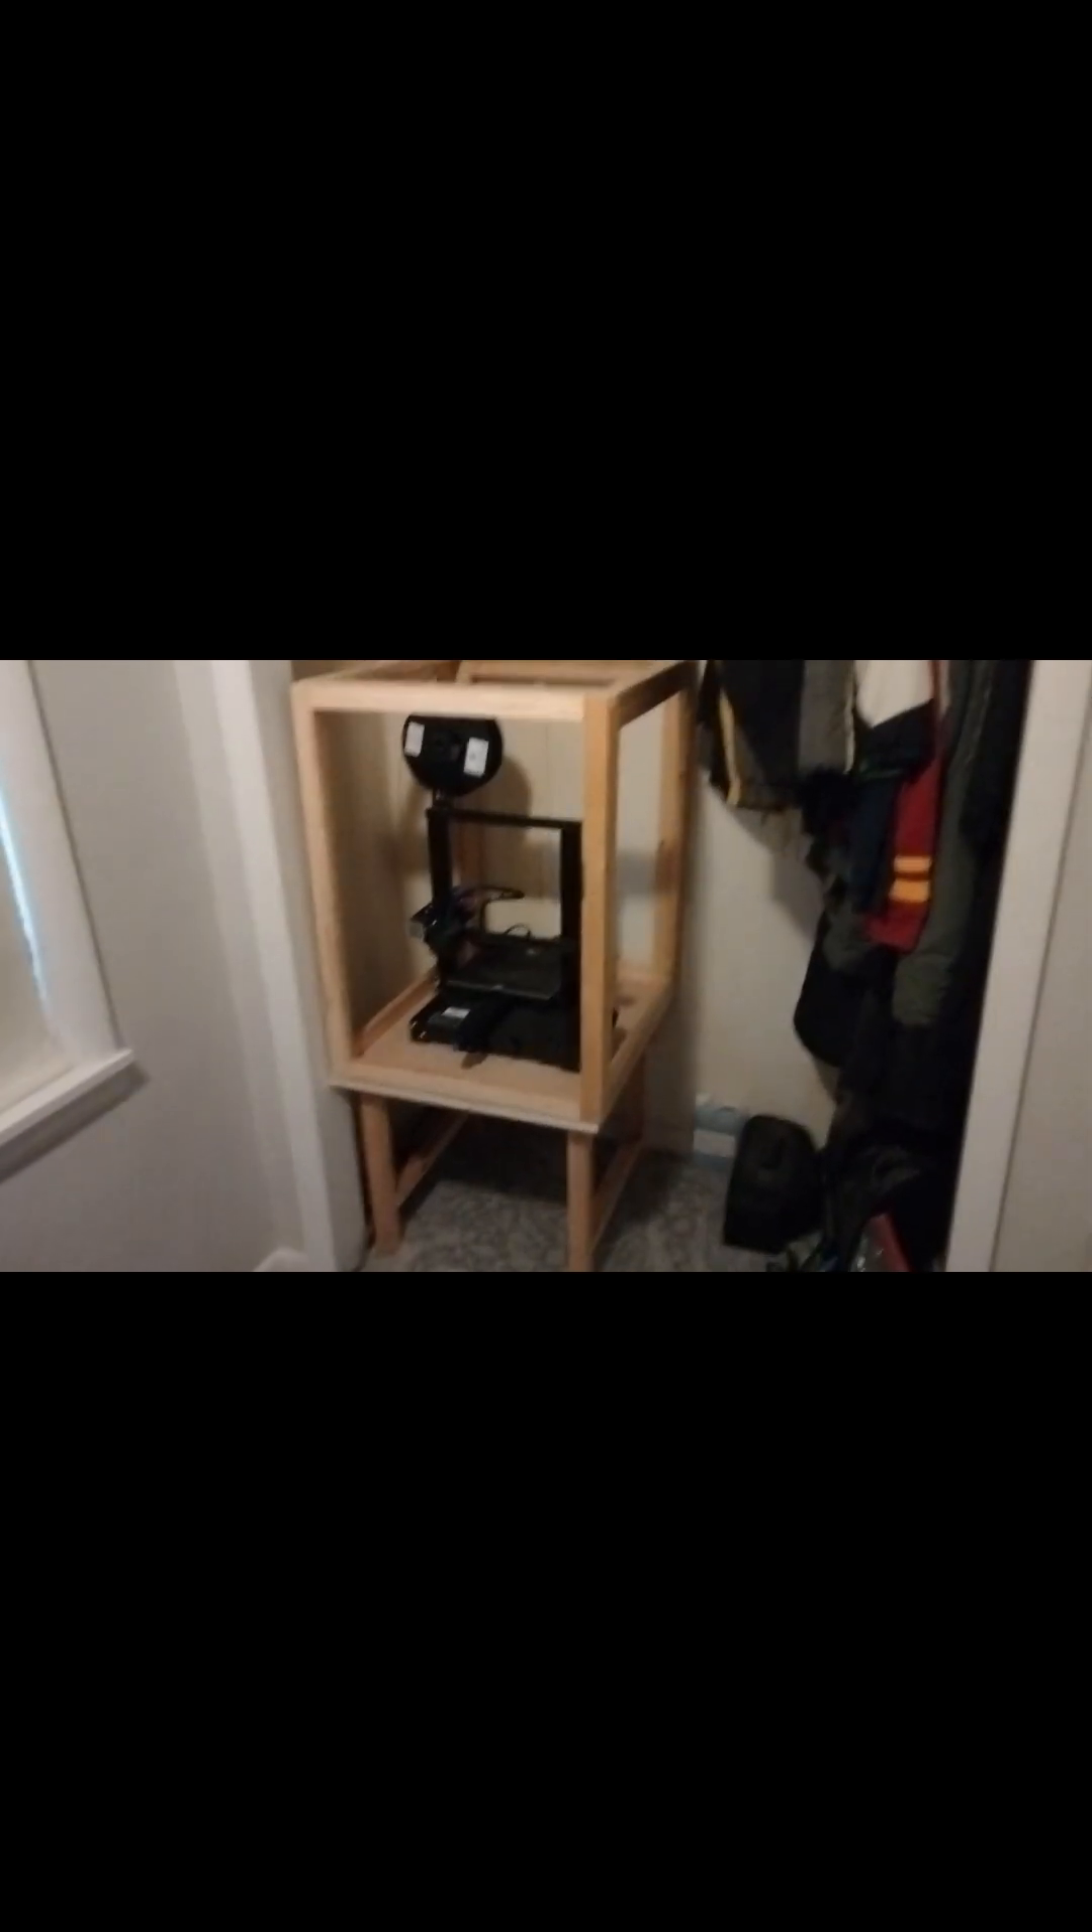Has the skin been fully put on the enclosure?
No.